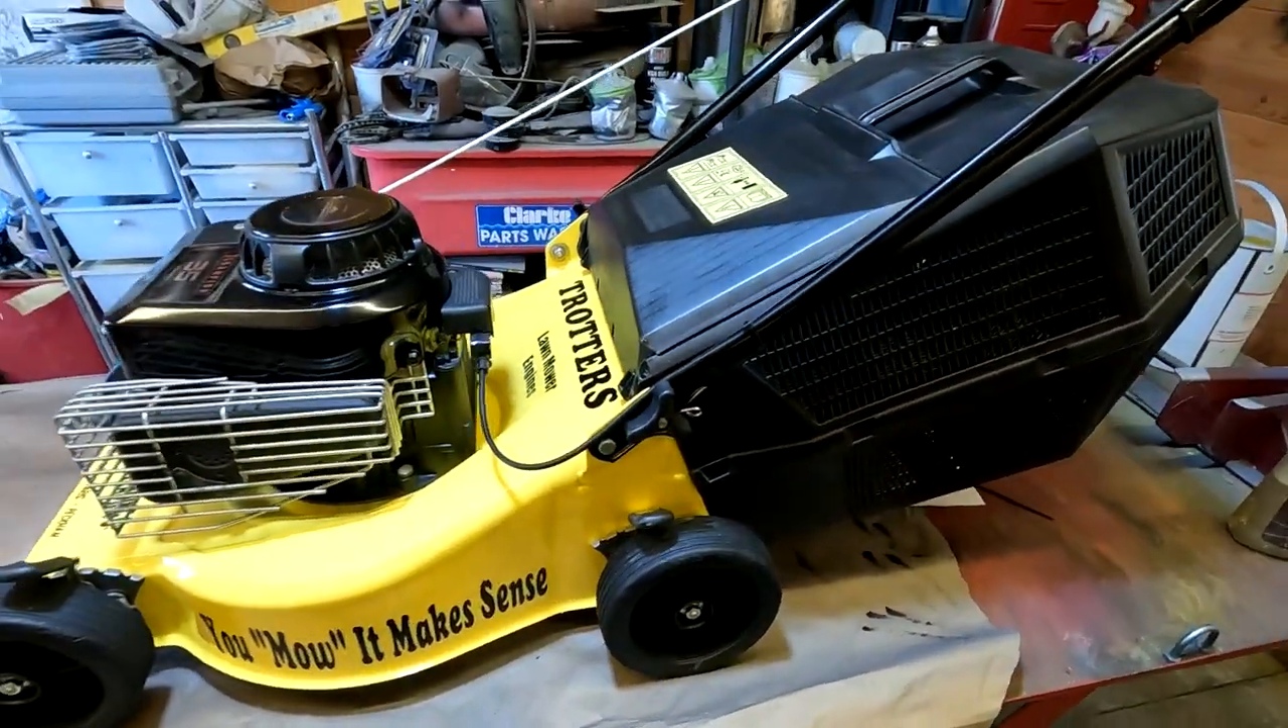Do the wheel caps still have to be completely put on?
Yes.